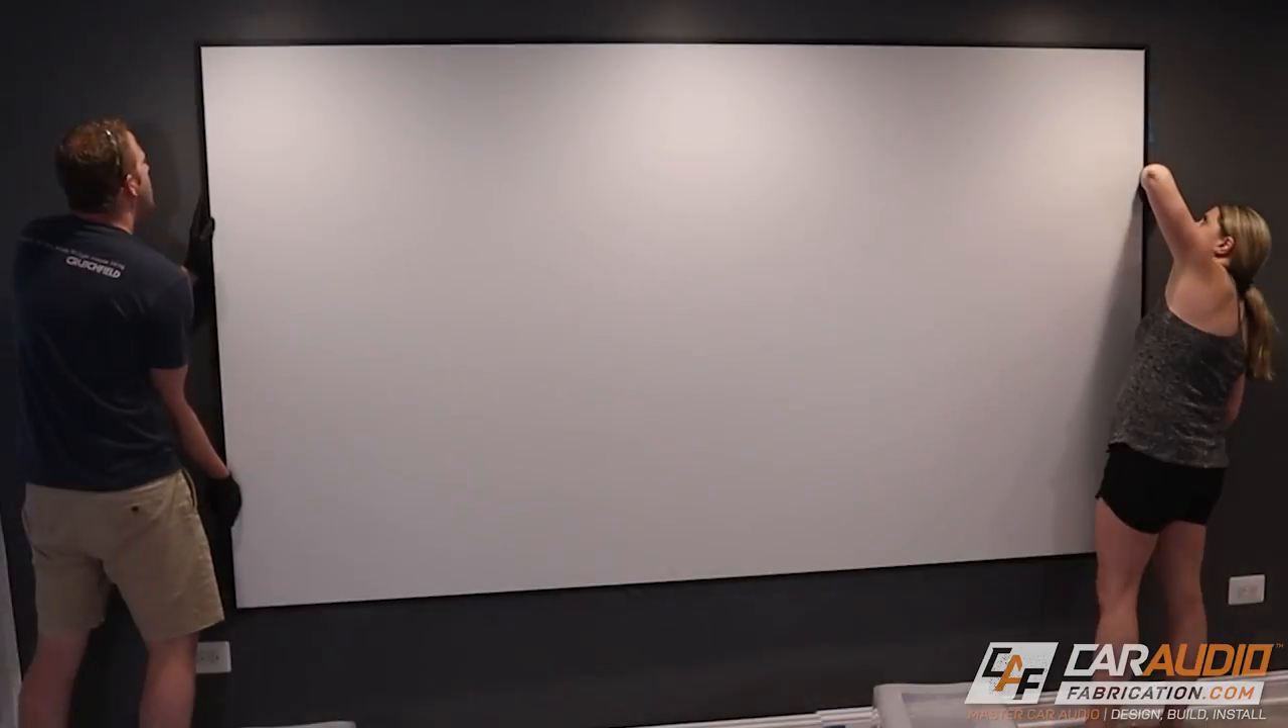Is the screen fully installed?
No.